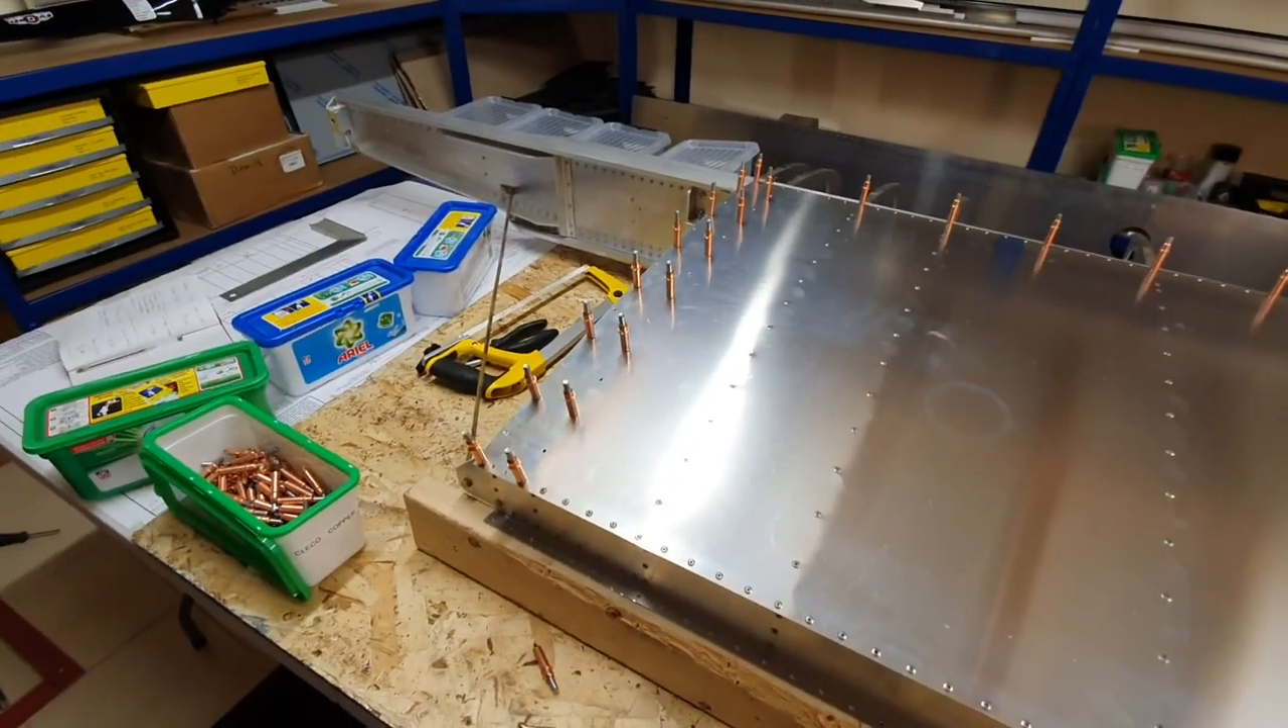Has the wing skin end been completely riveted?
No.